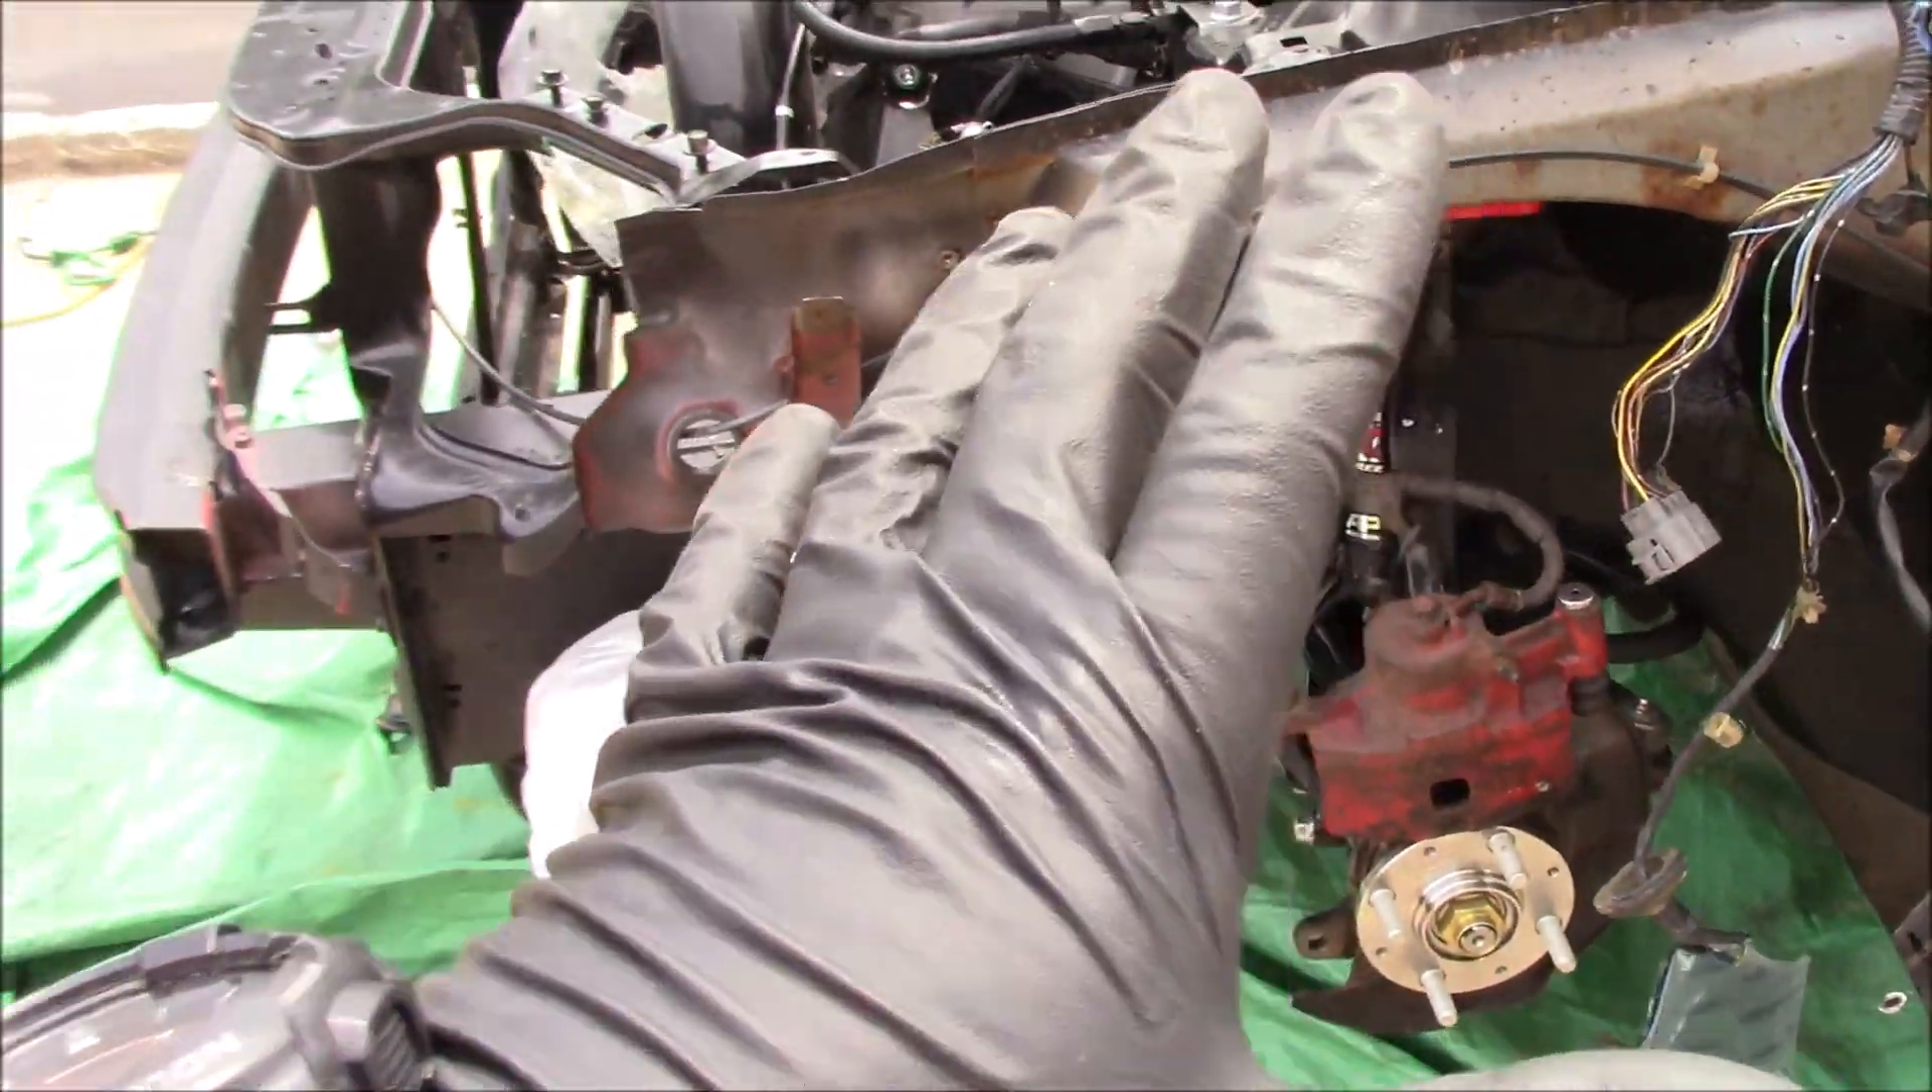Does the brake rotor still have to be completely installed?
Yes.